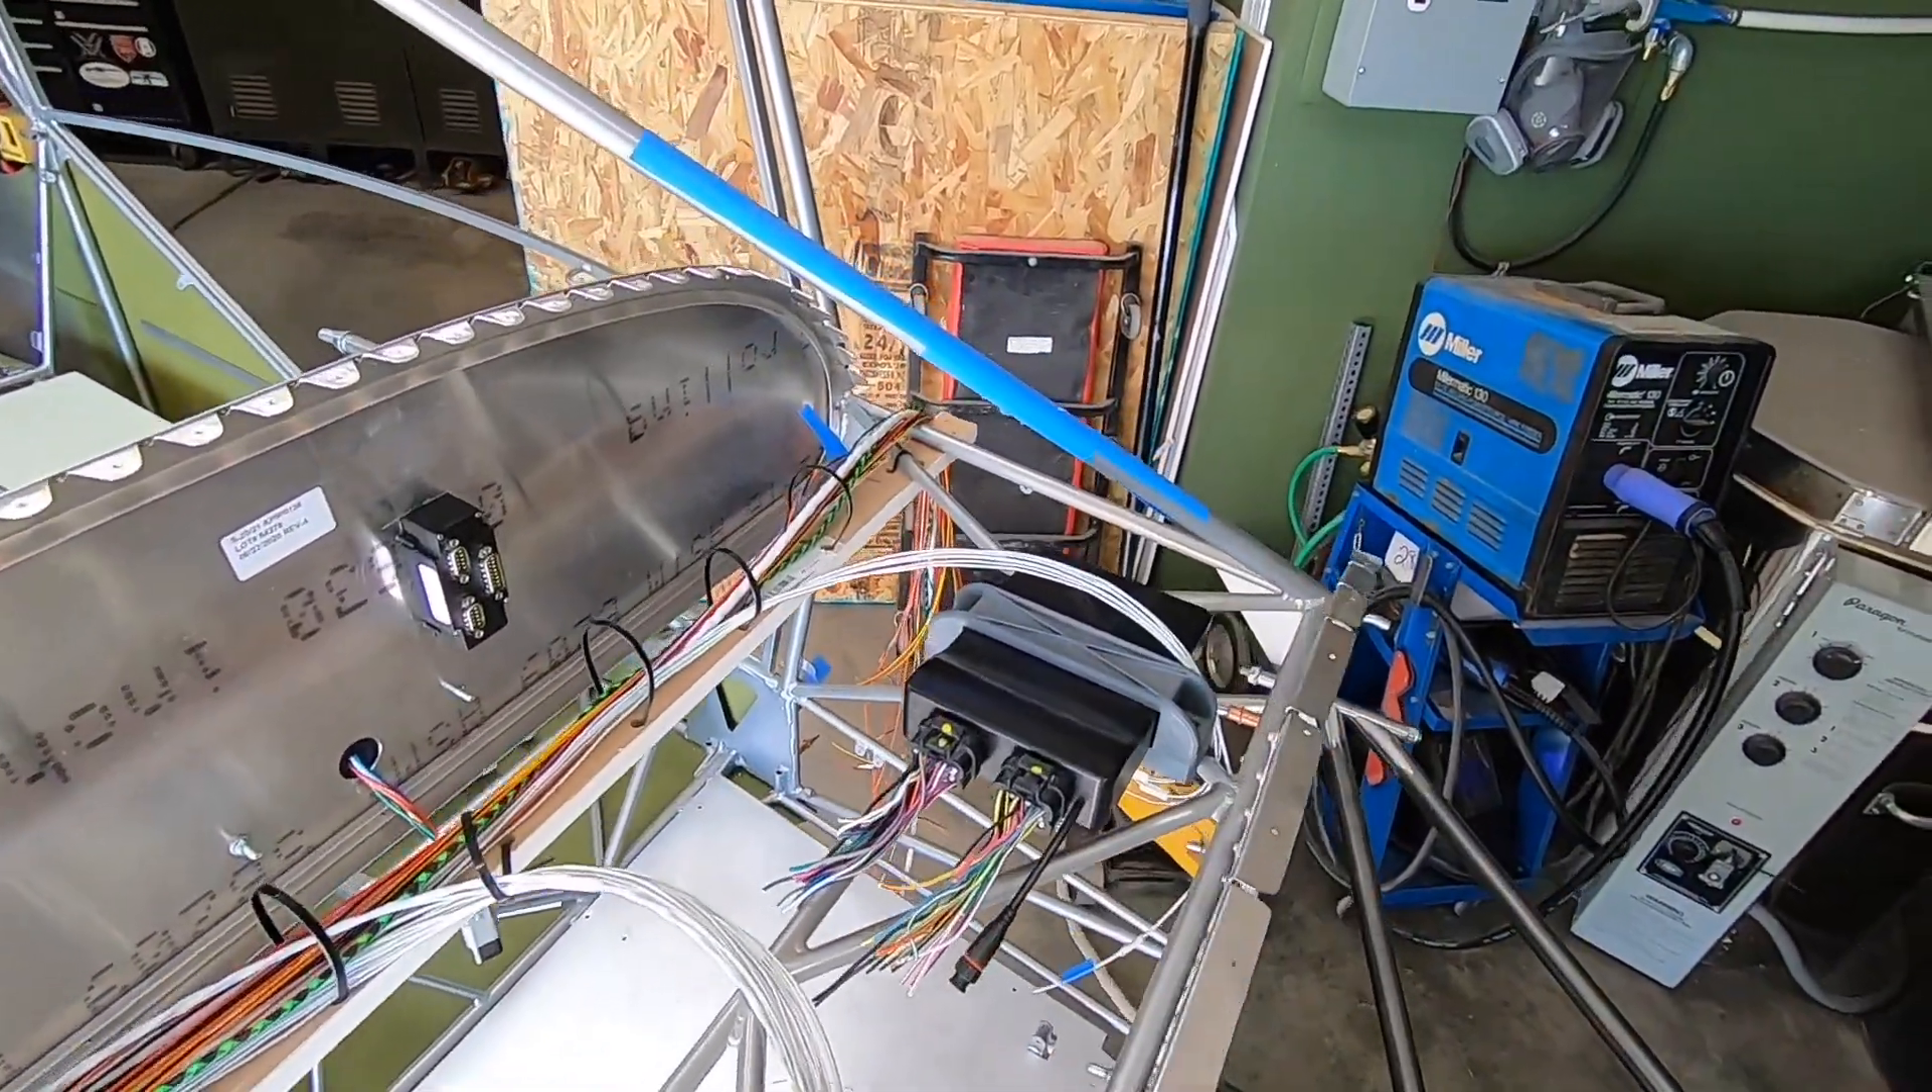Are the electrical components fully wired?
No.